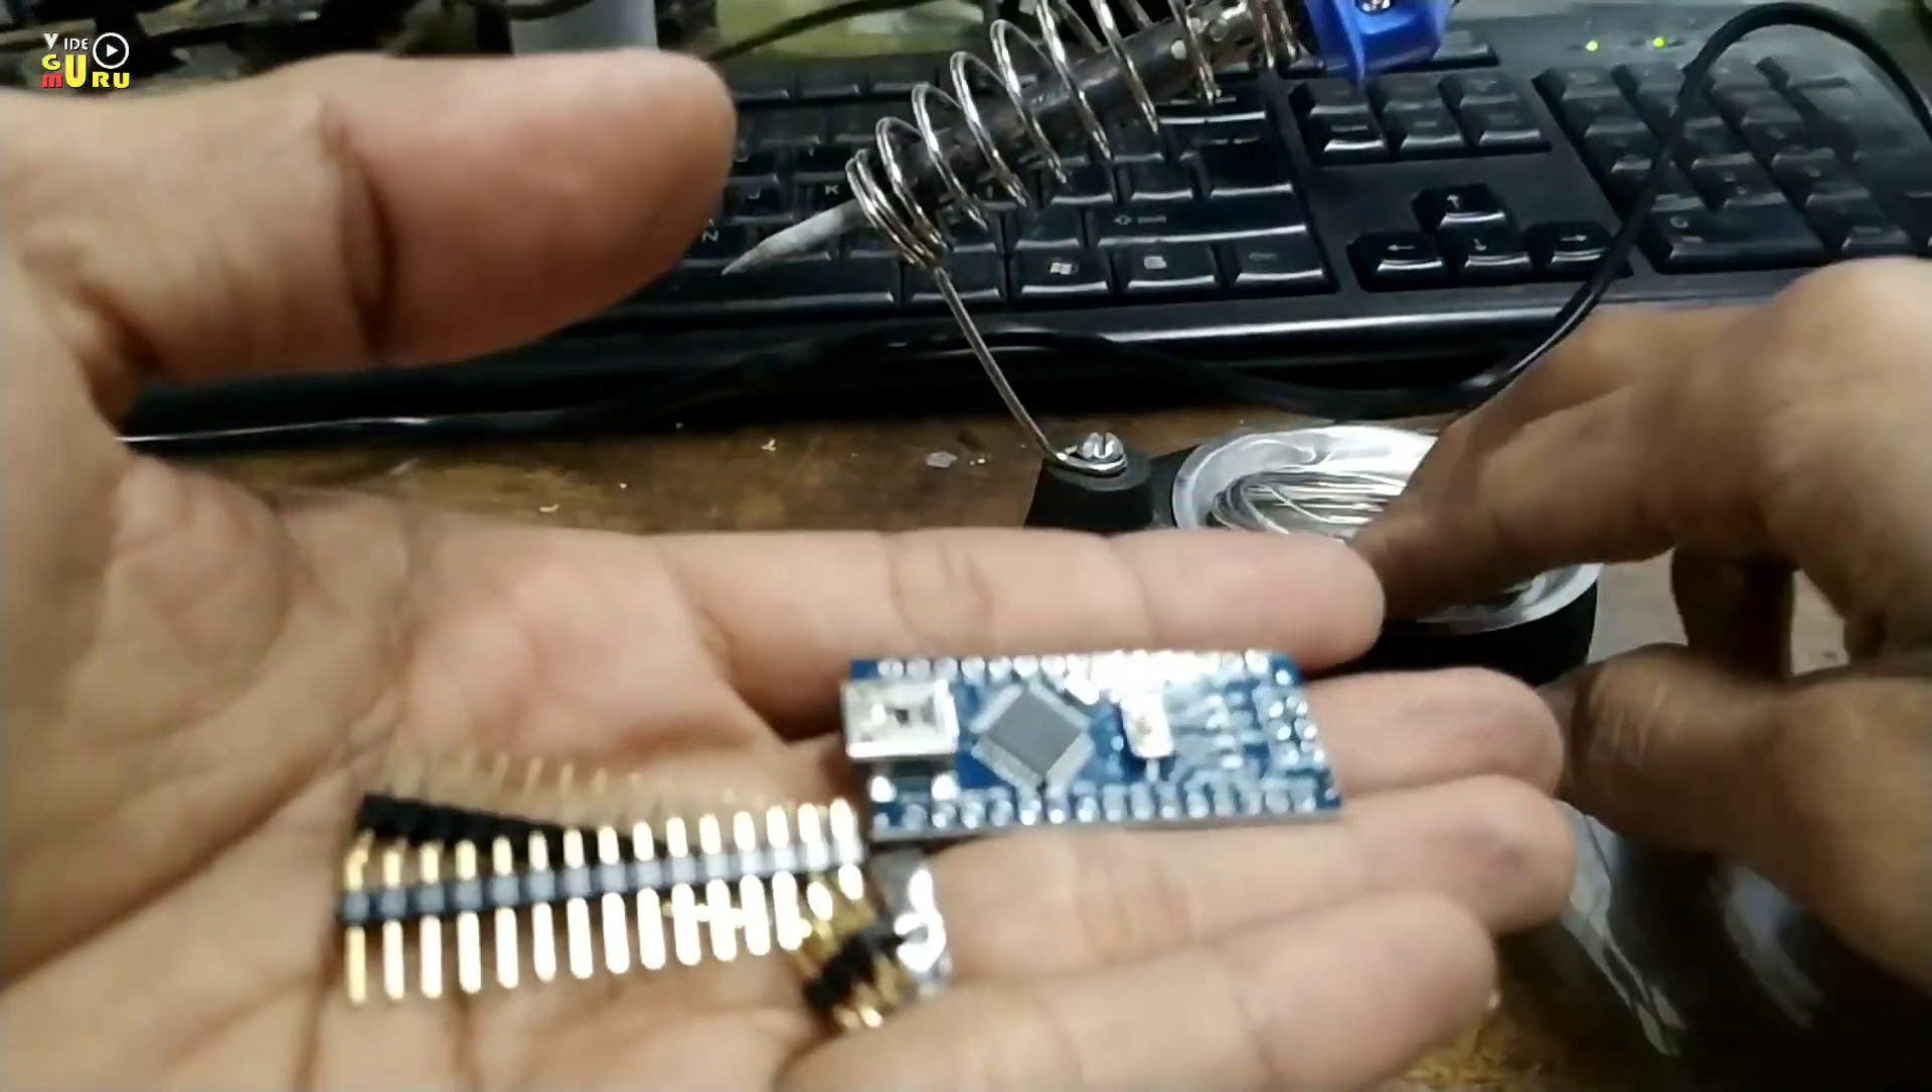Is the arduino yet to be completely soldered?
Yes.